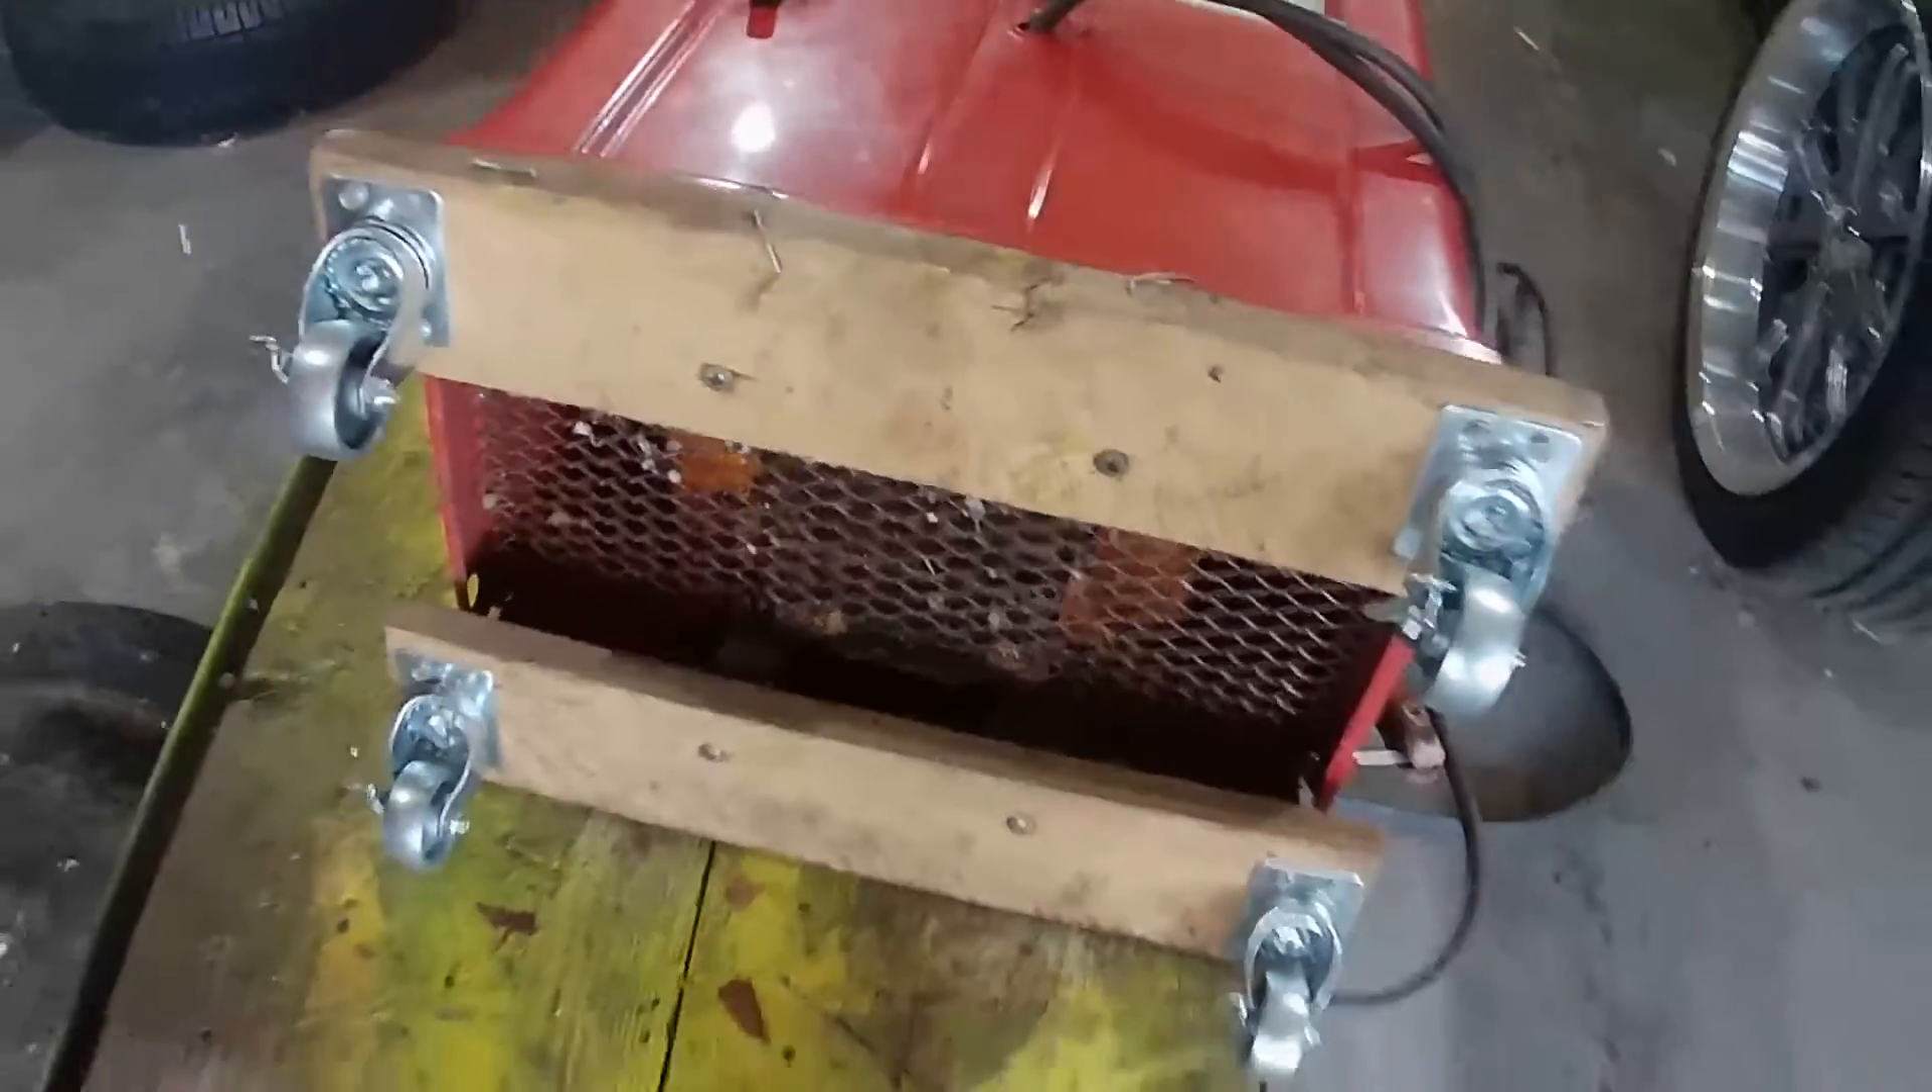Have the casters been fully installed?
Yes.